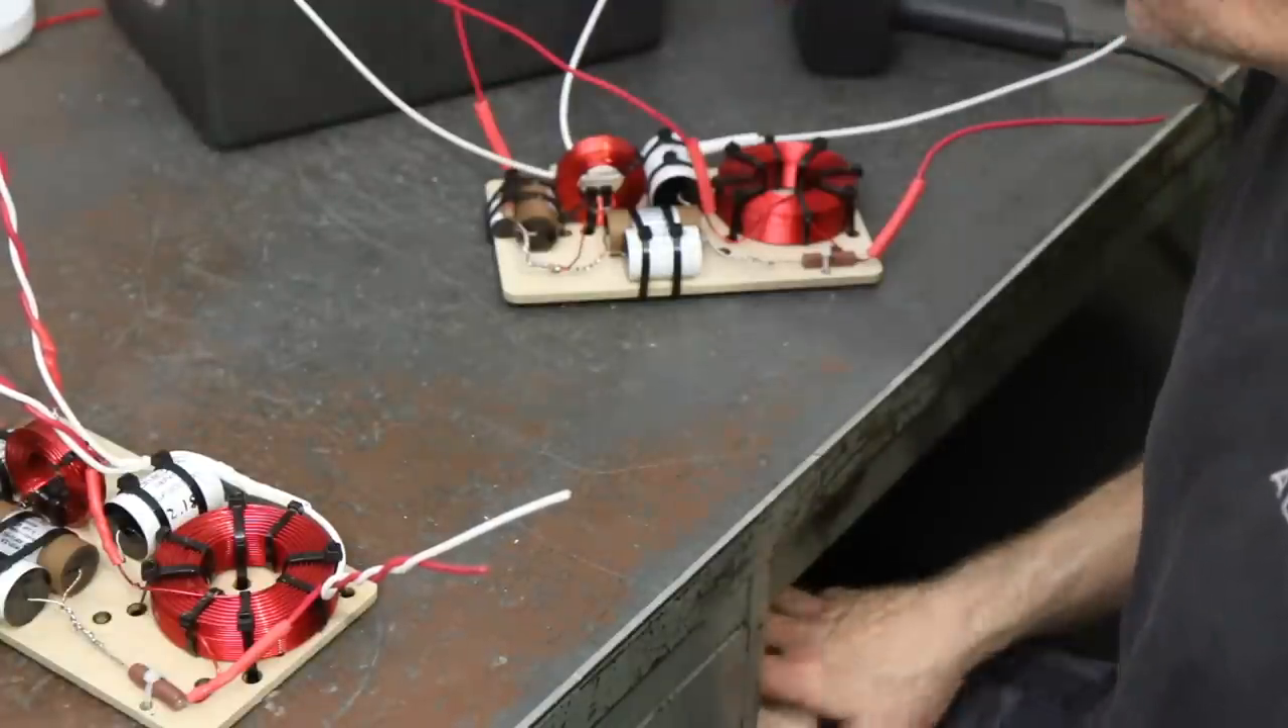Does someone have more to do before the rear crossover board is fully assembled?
No.